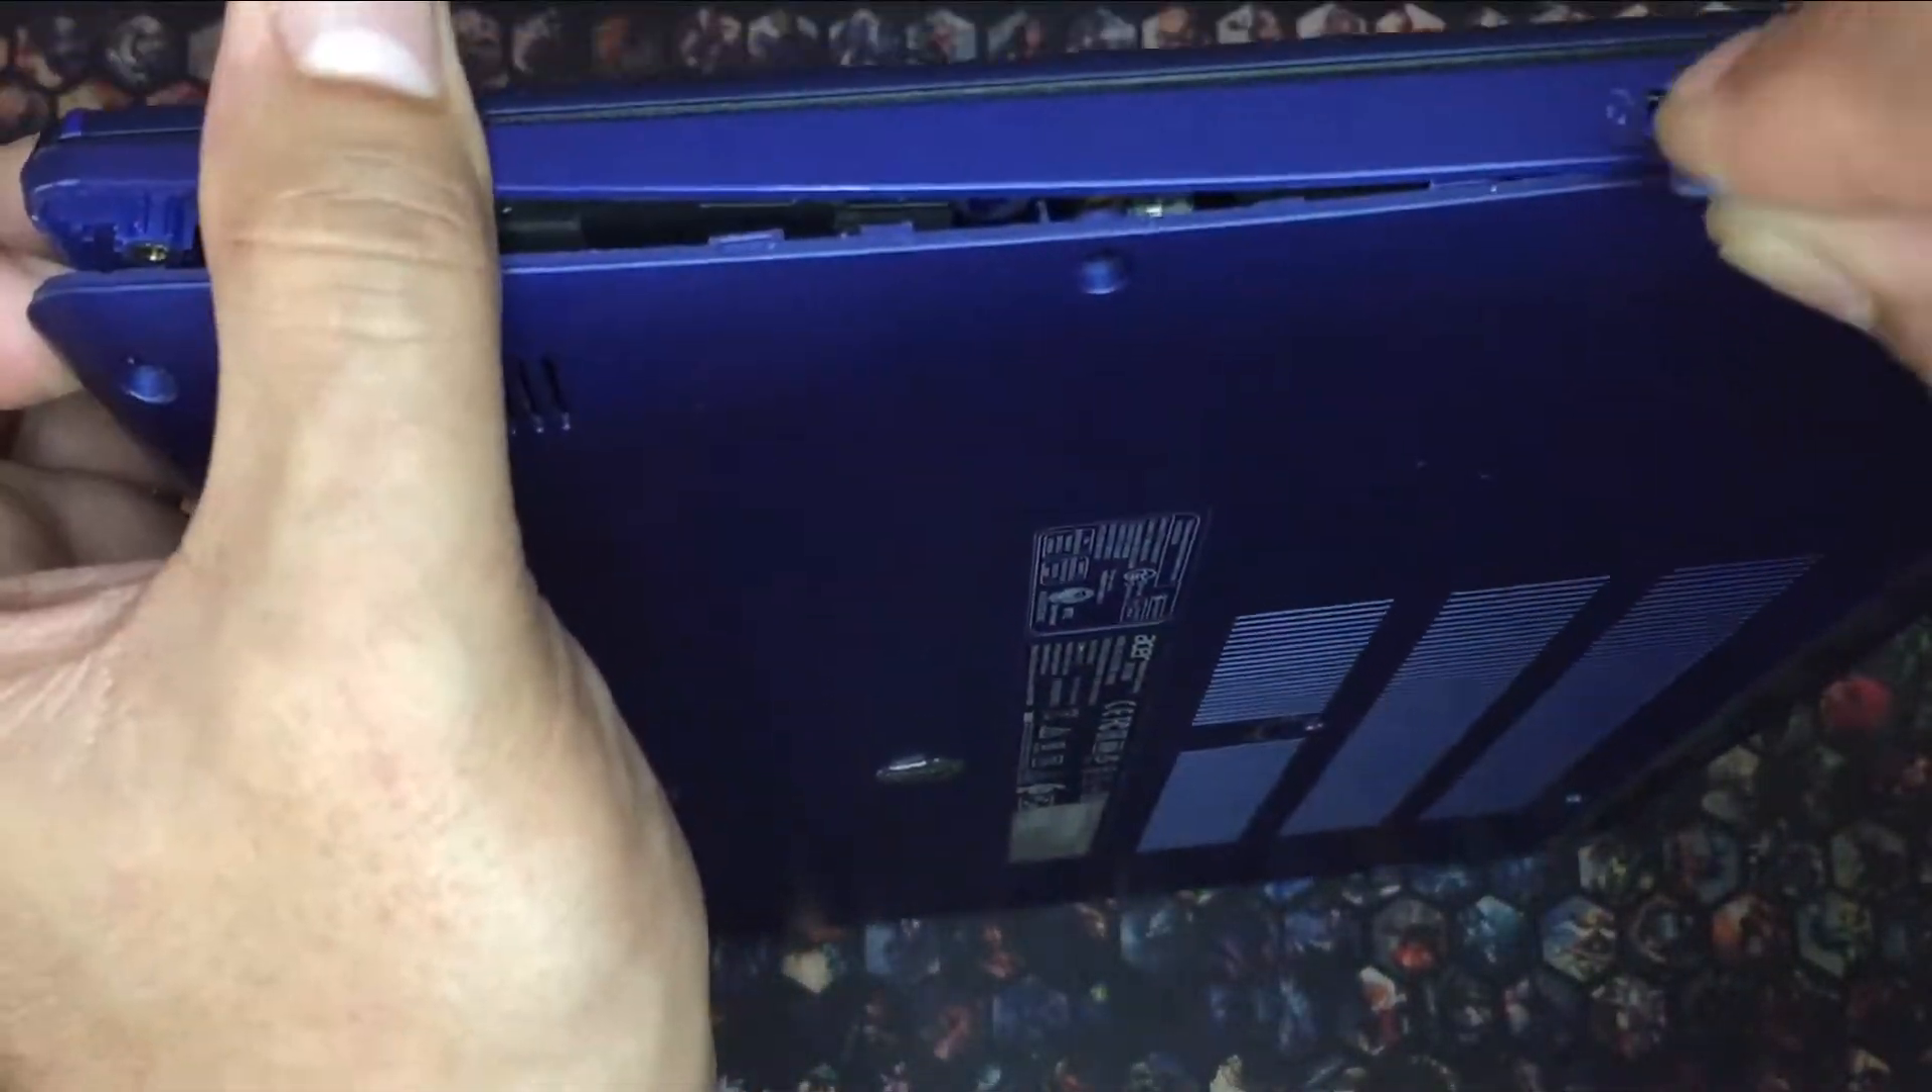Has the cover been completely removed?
No.